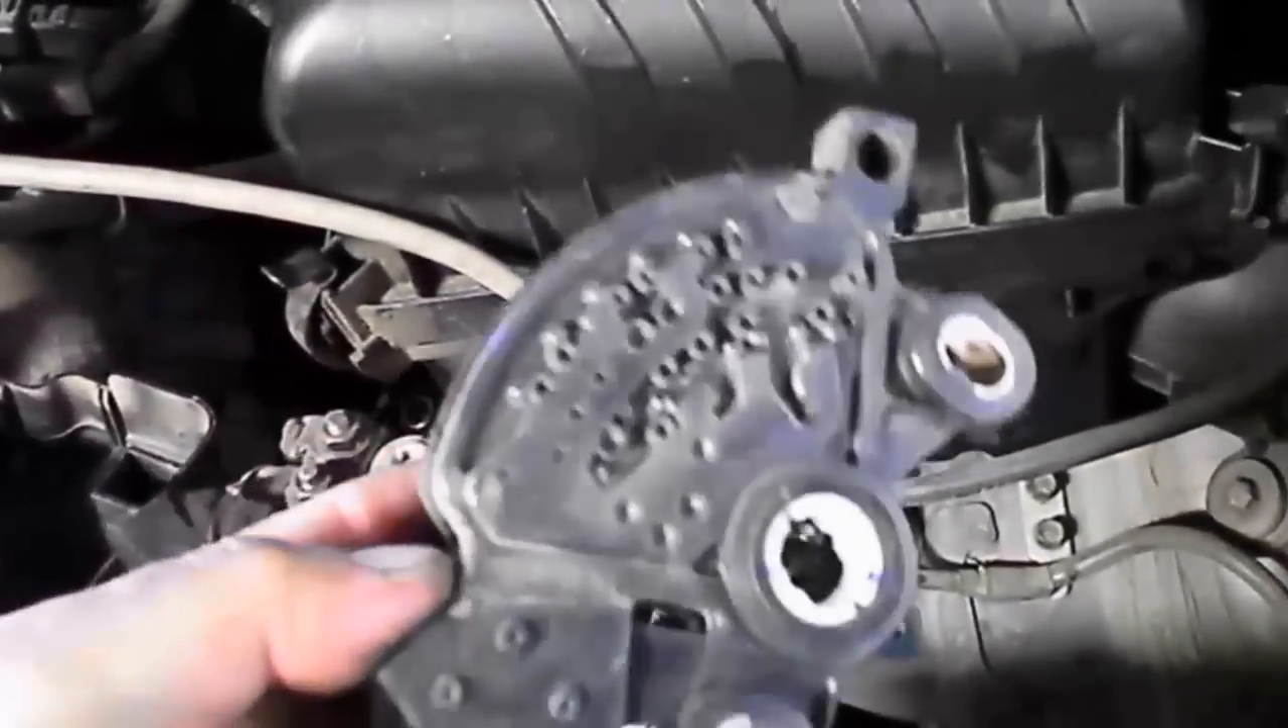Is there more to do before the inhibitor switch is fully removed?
No.